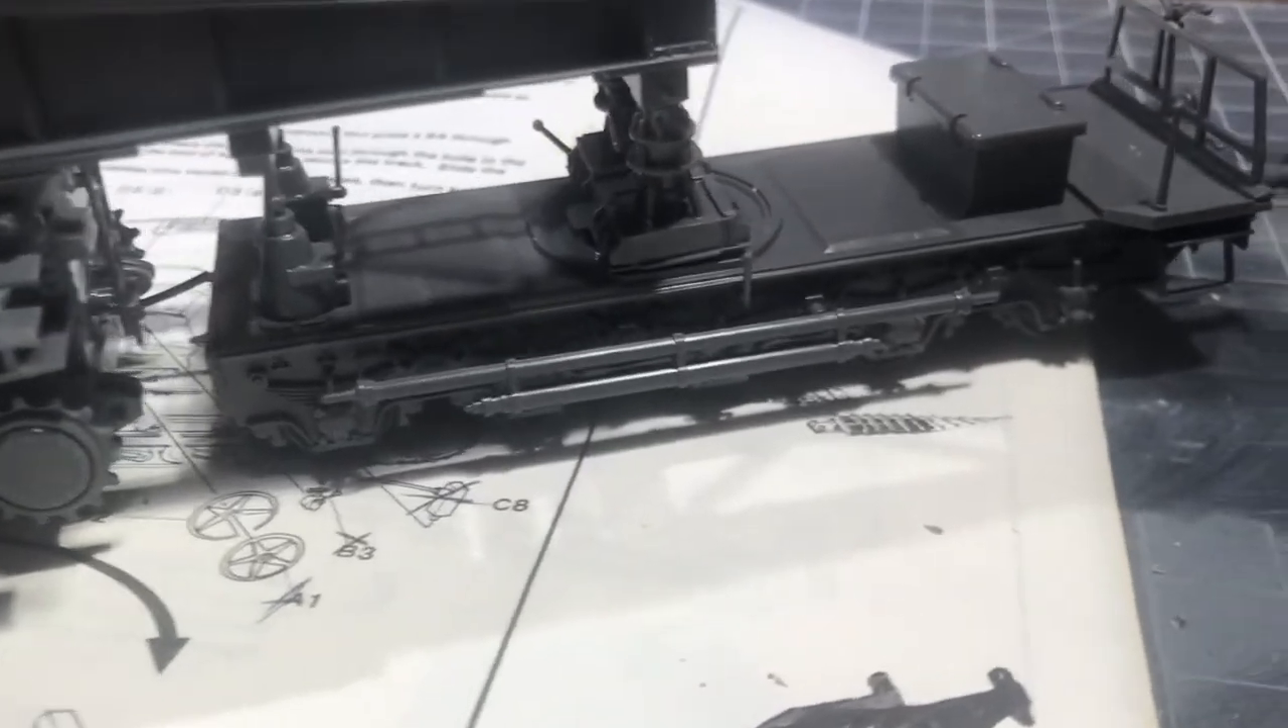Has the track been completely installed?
No.